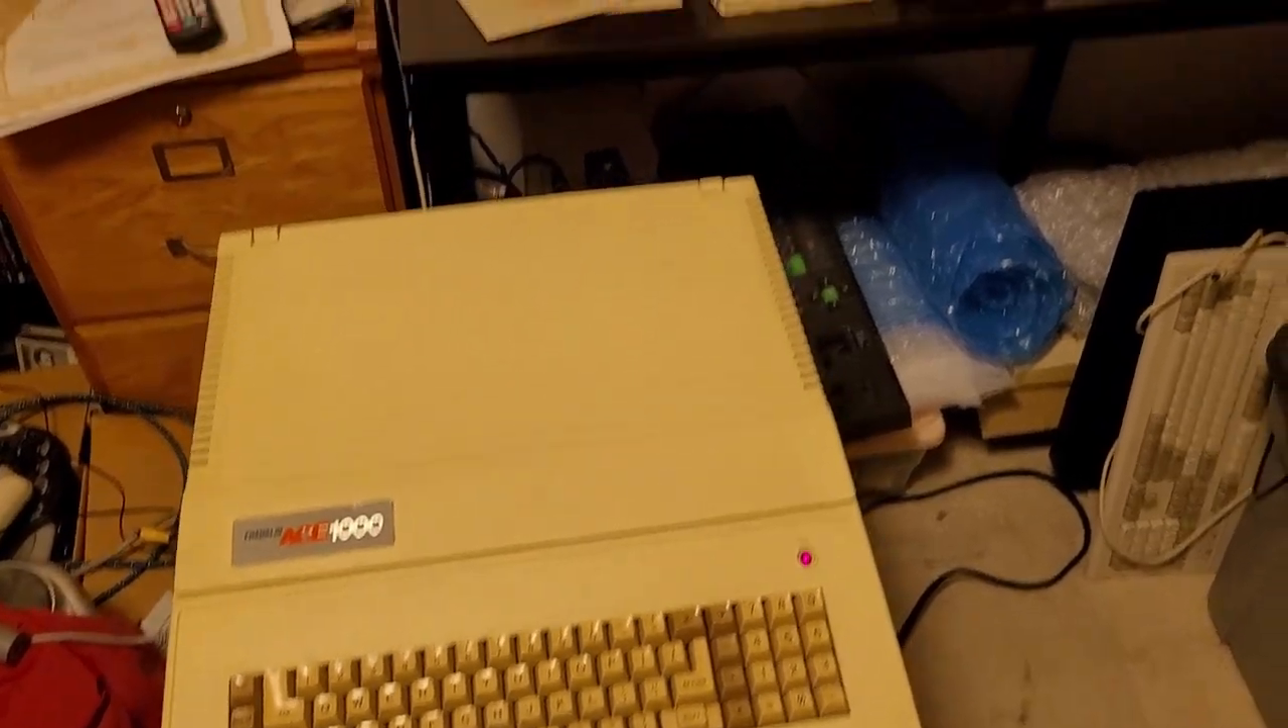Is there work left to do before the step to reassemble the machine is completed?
No.